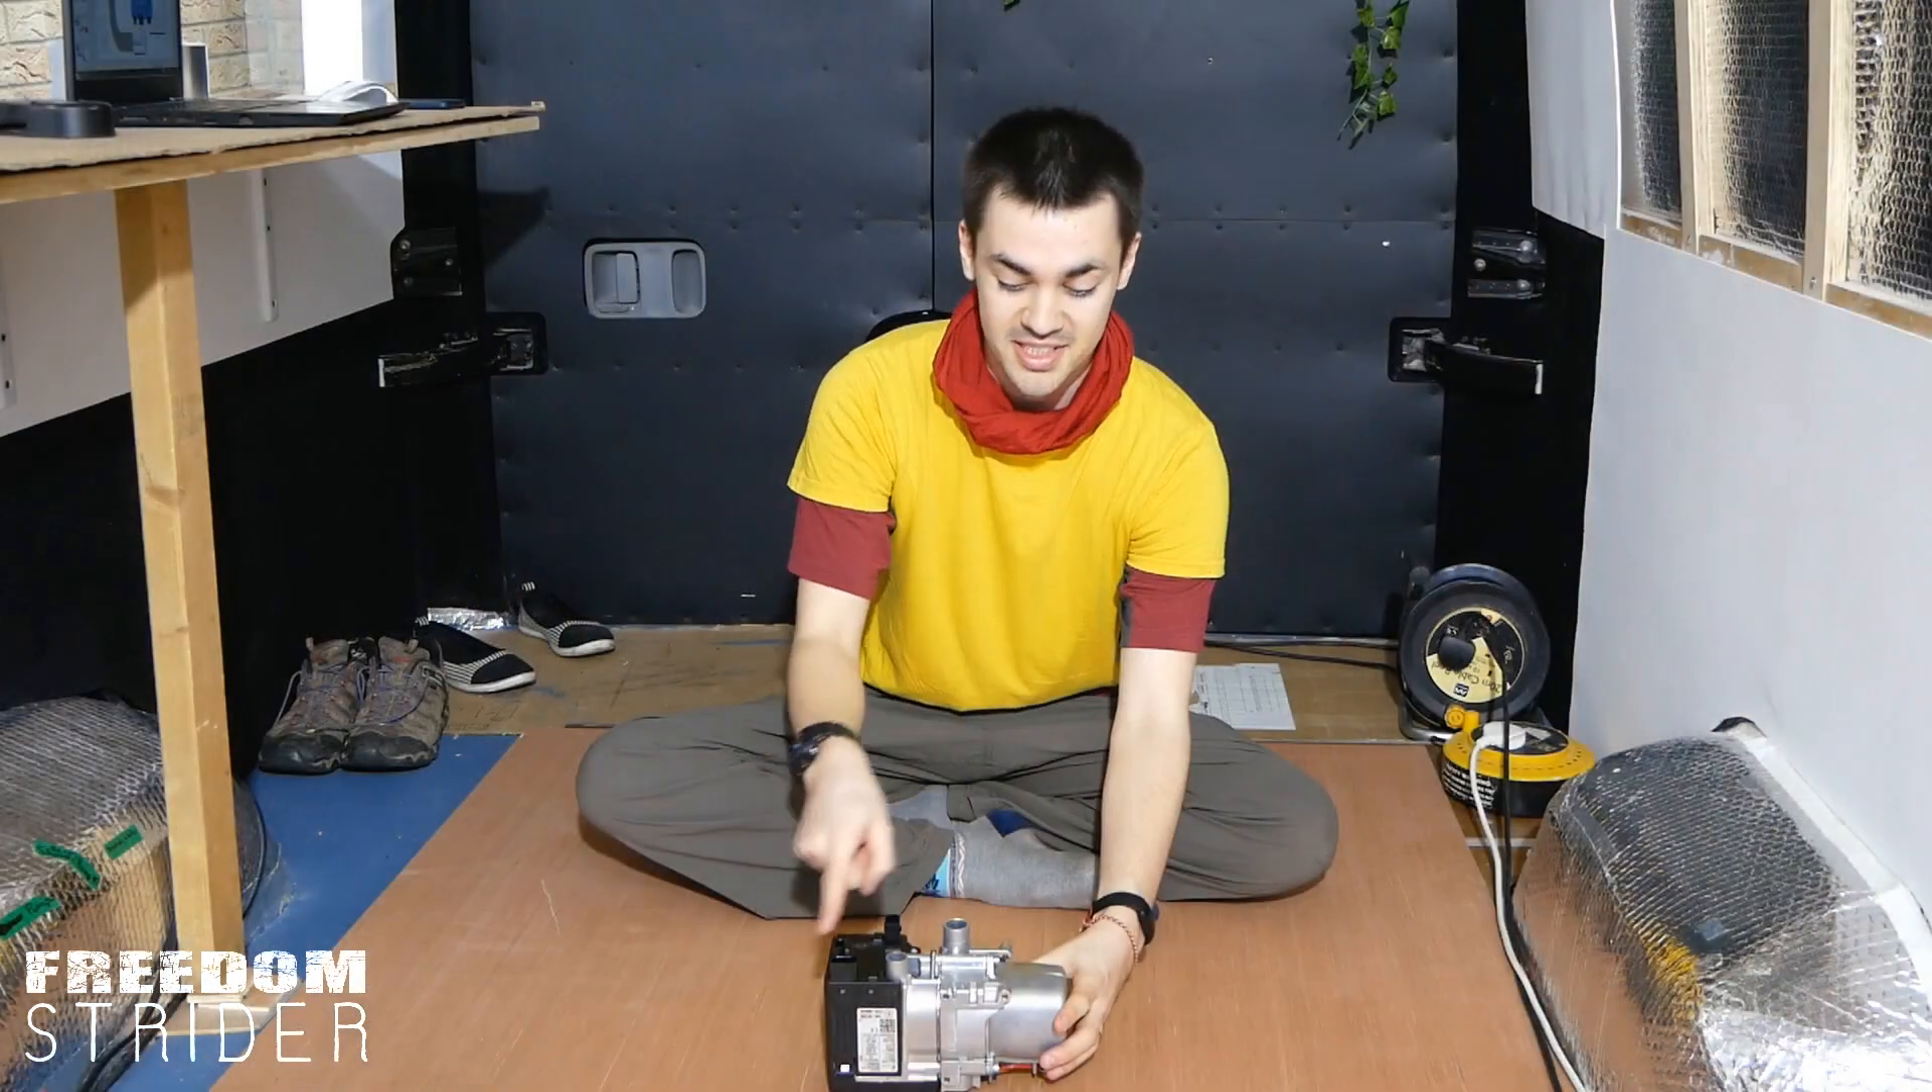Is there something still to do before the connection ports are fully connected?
Yes.